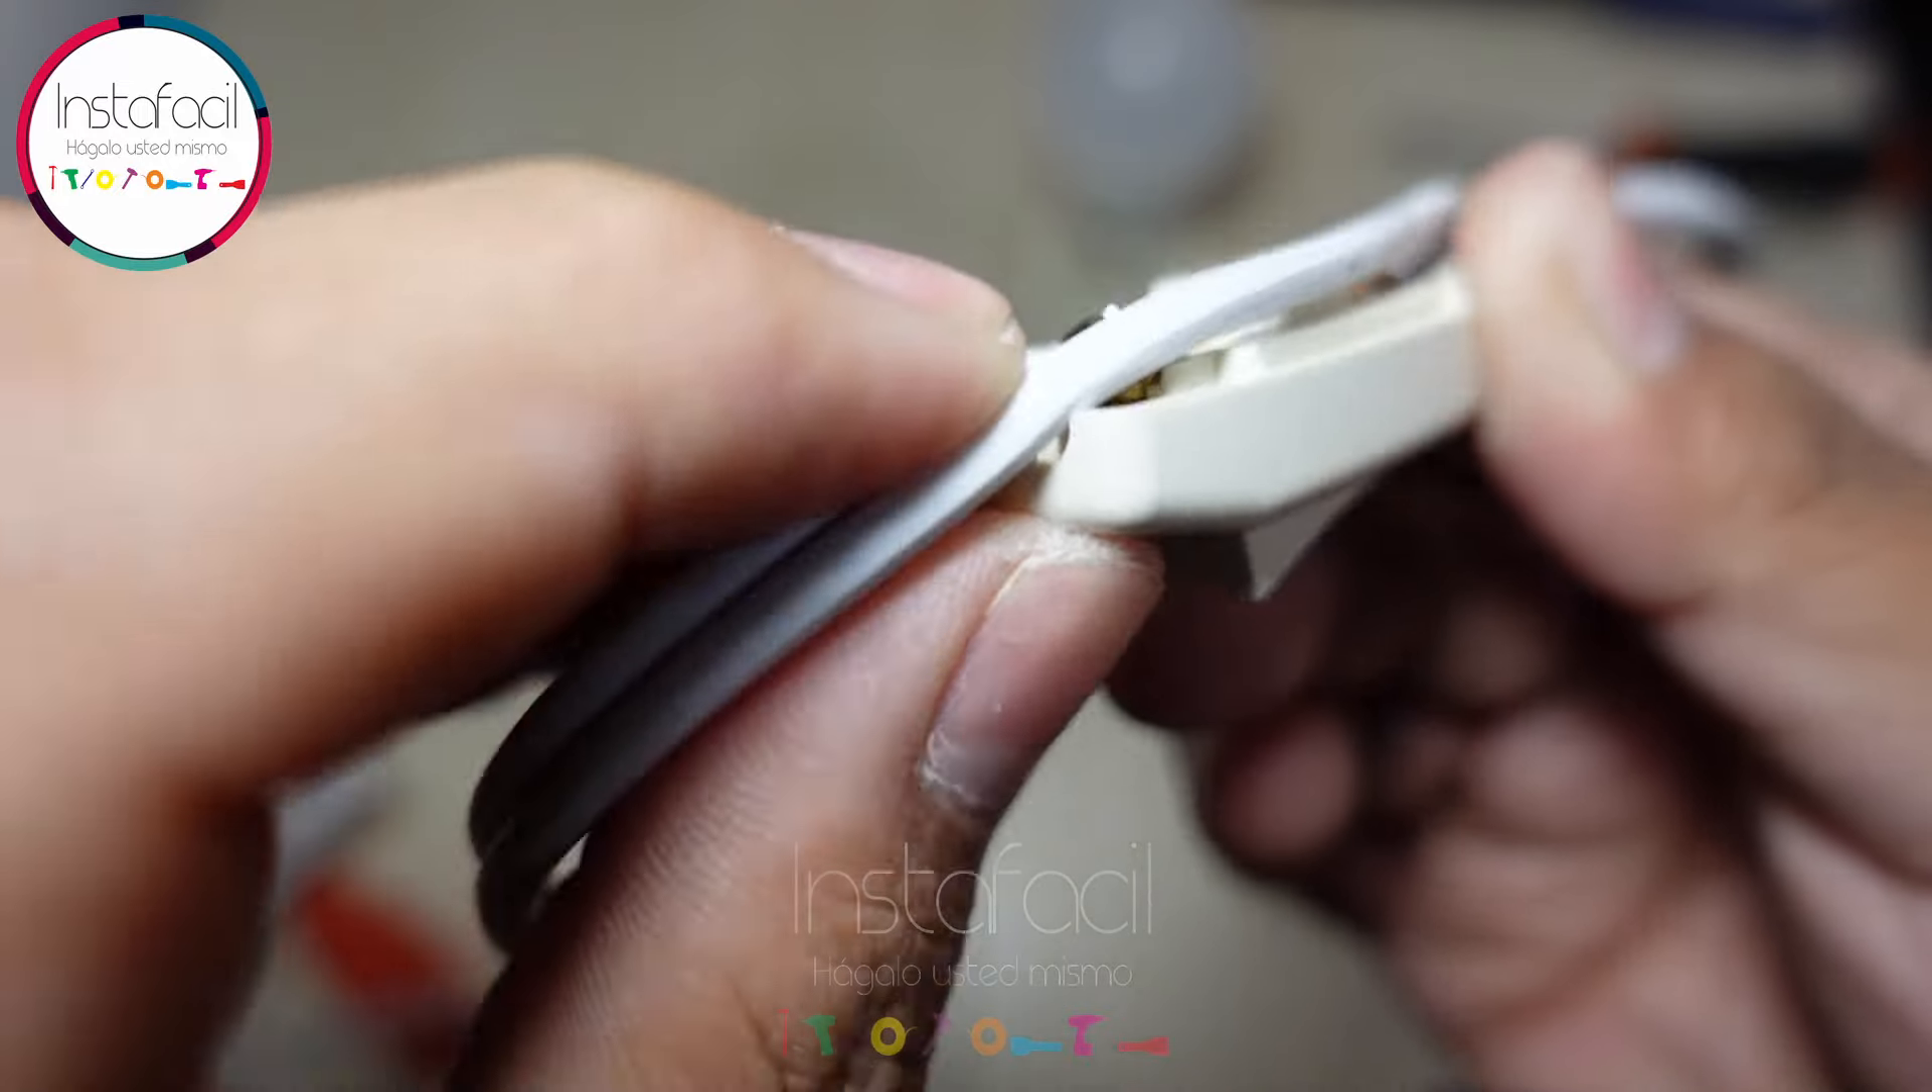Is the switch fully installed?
No.